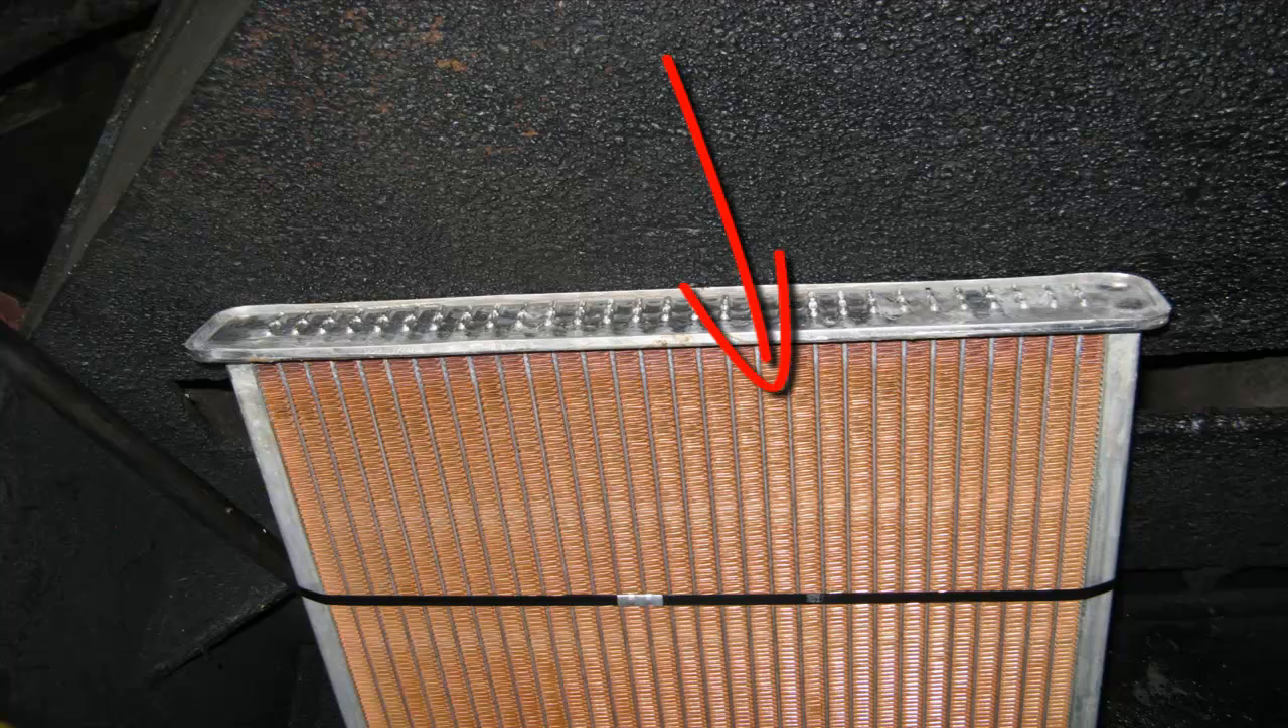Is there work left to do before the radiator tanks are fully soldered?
Yes.